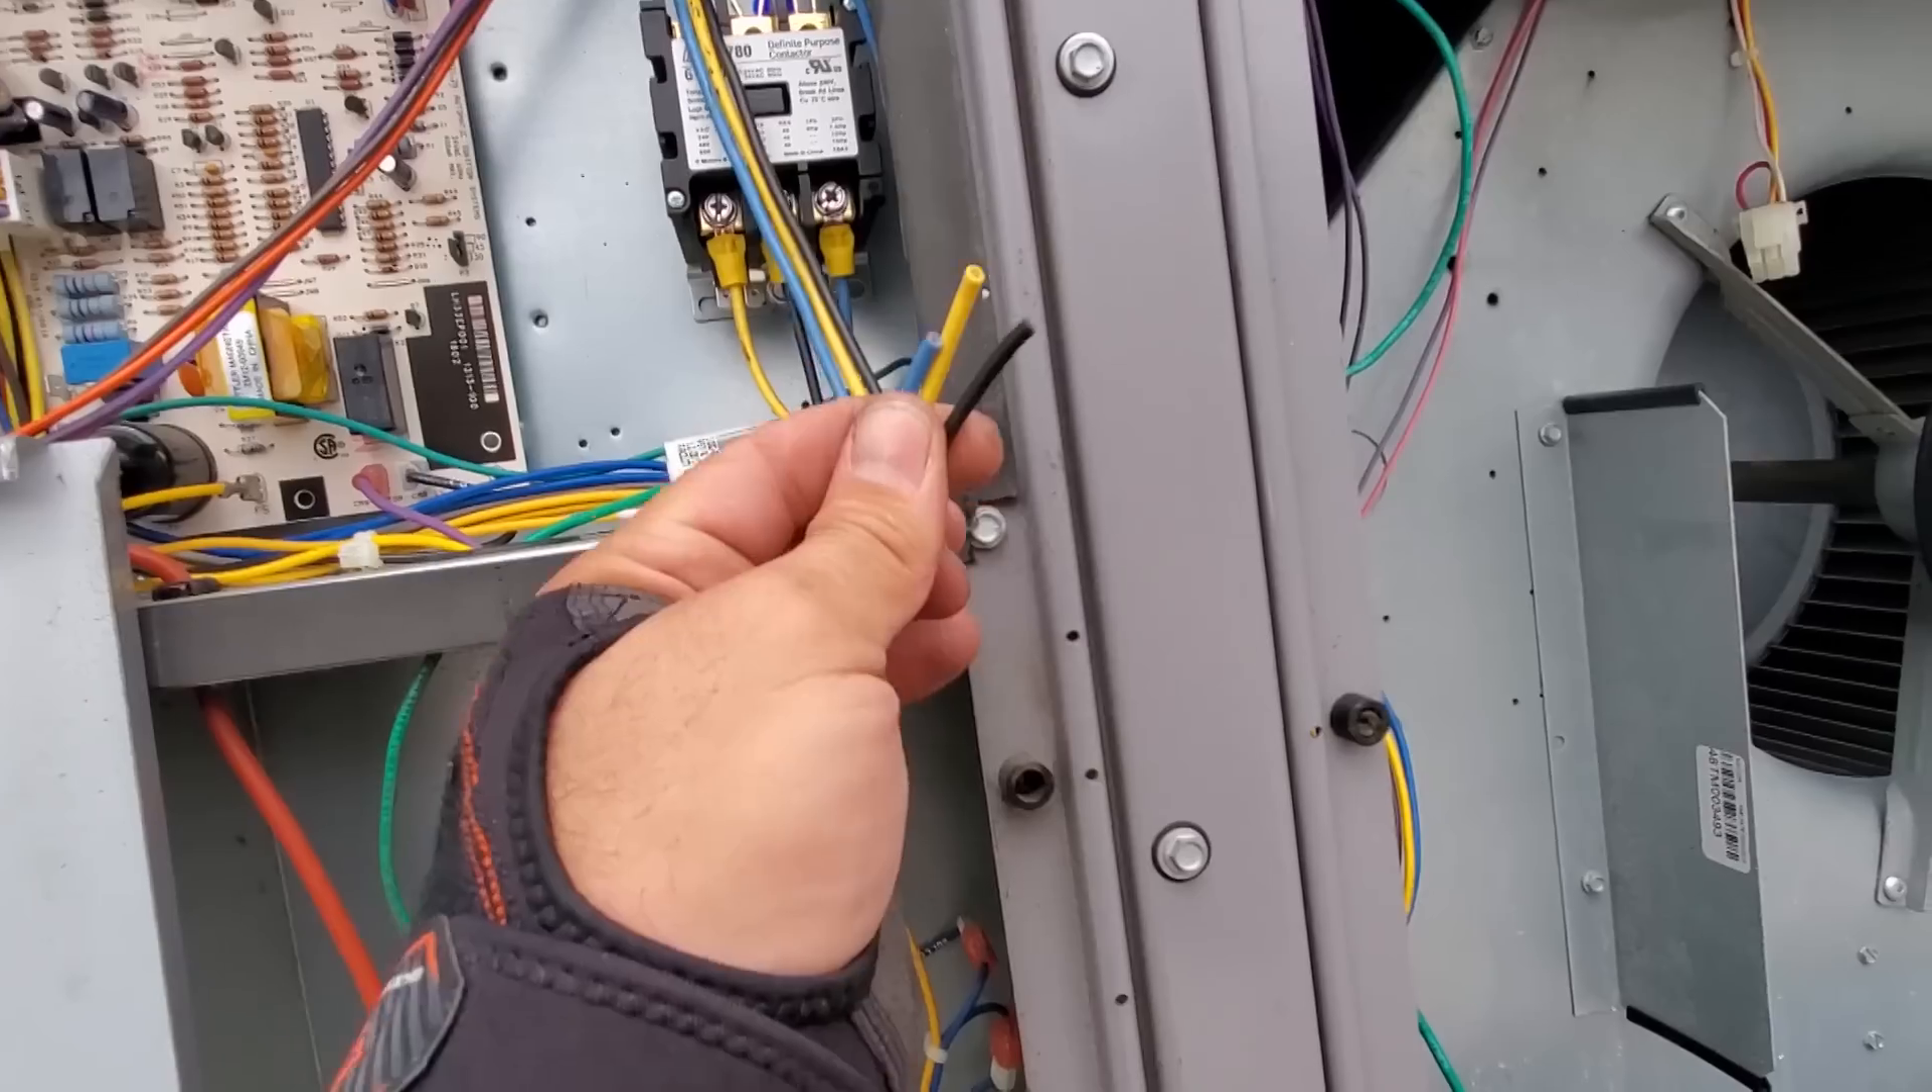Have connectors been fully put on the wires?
No.